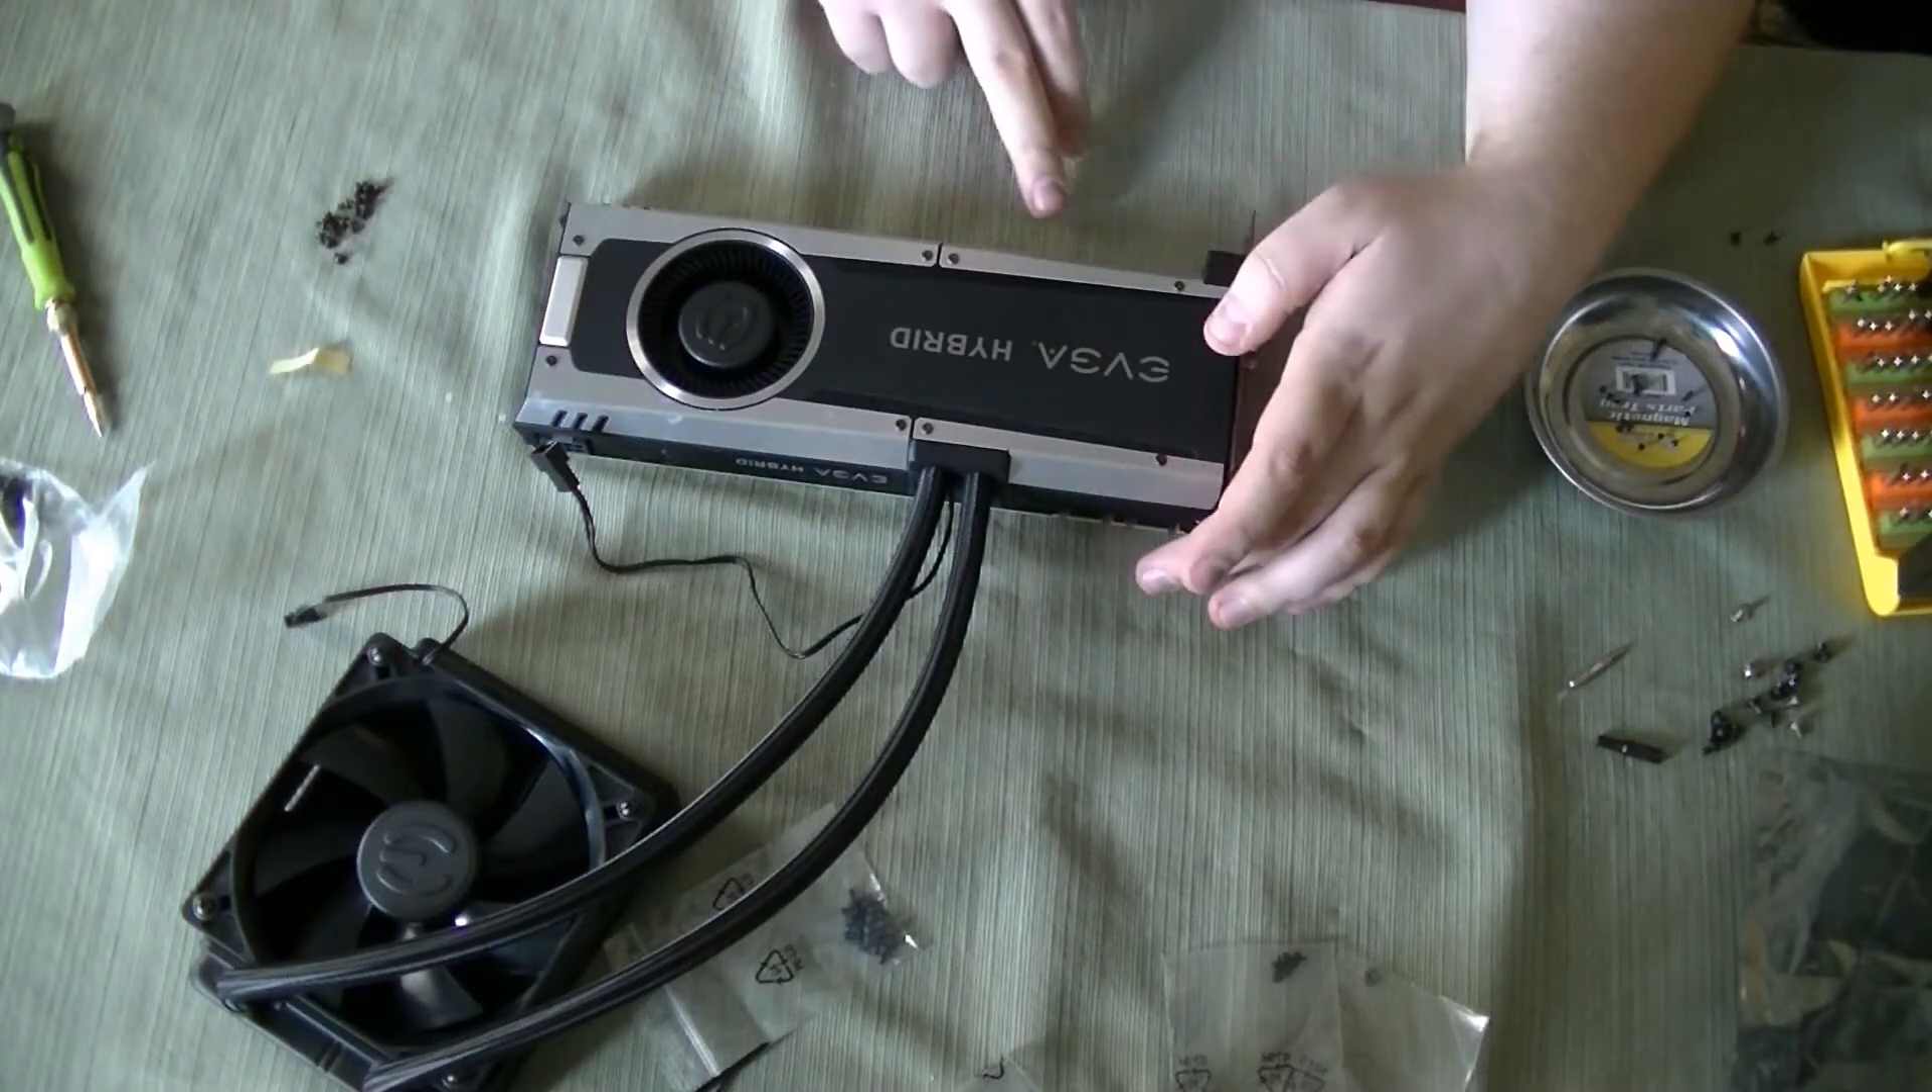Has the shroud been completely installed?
Yes.